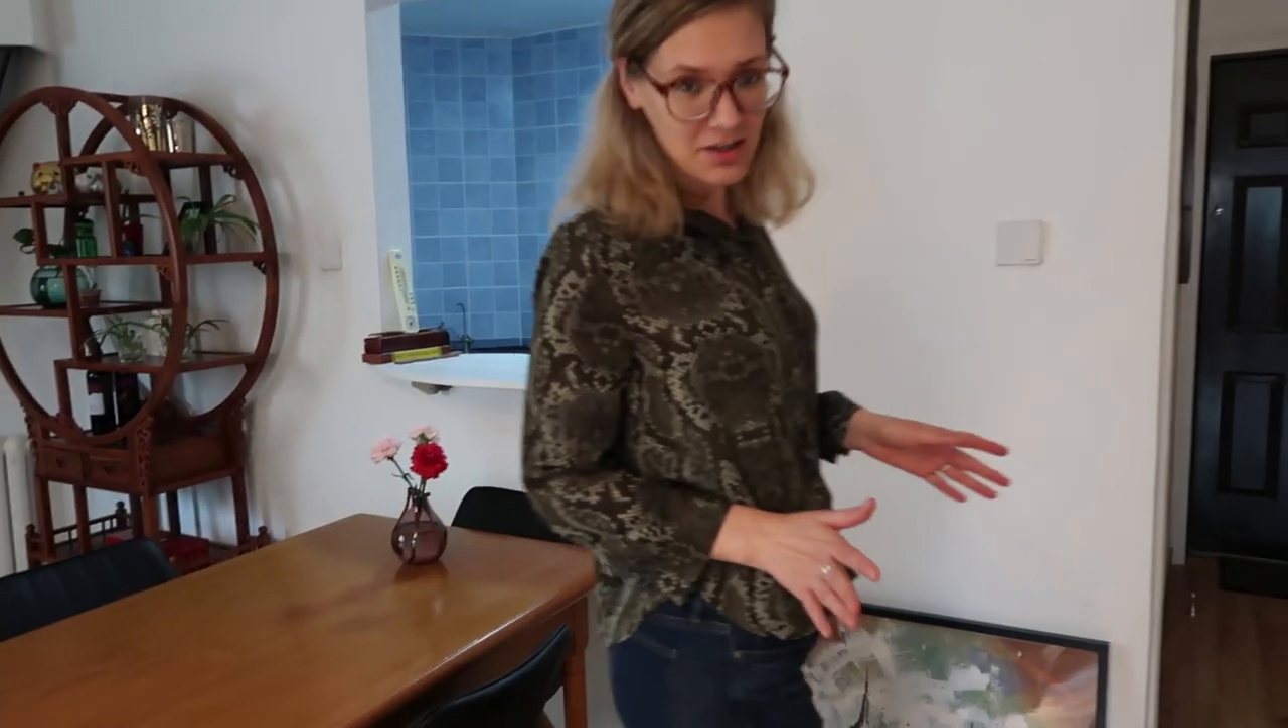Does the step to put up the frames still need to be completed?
Yes.